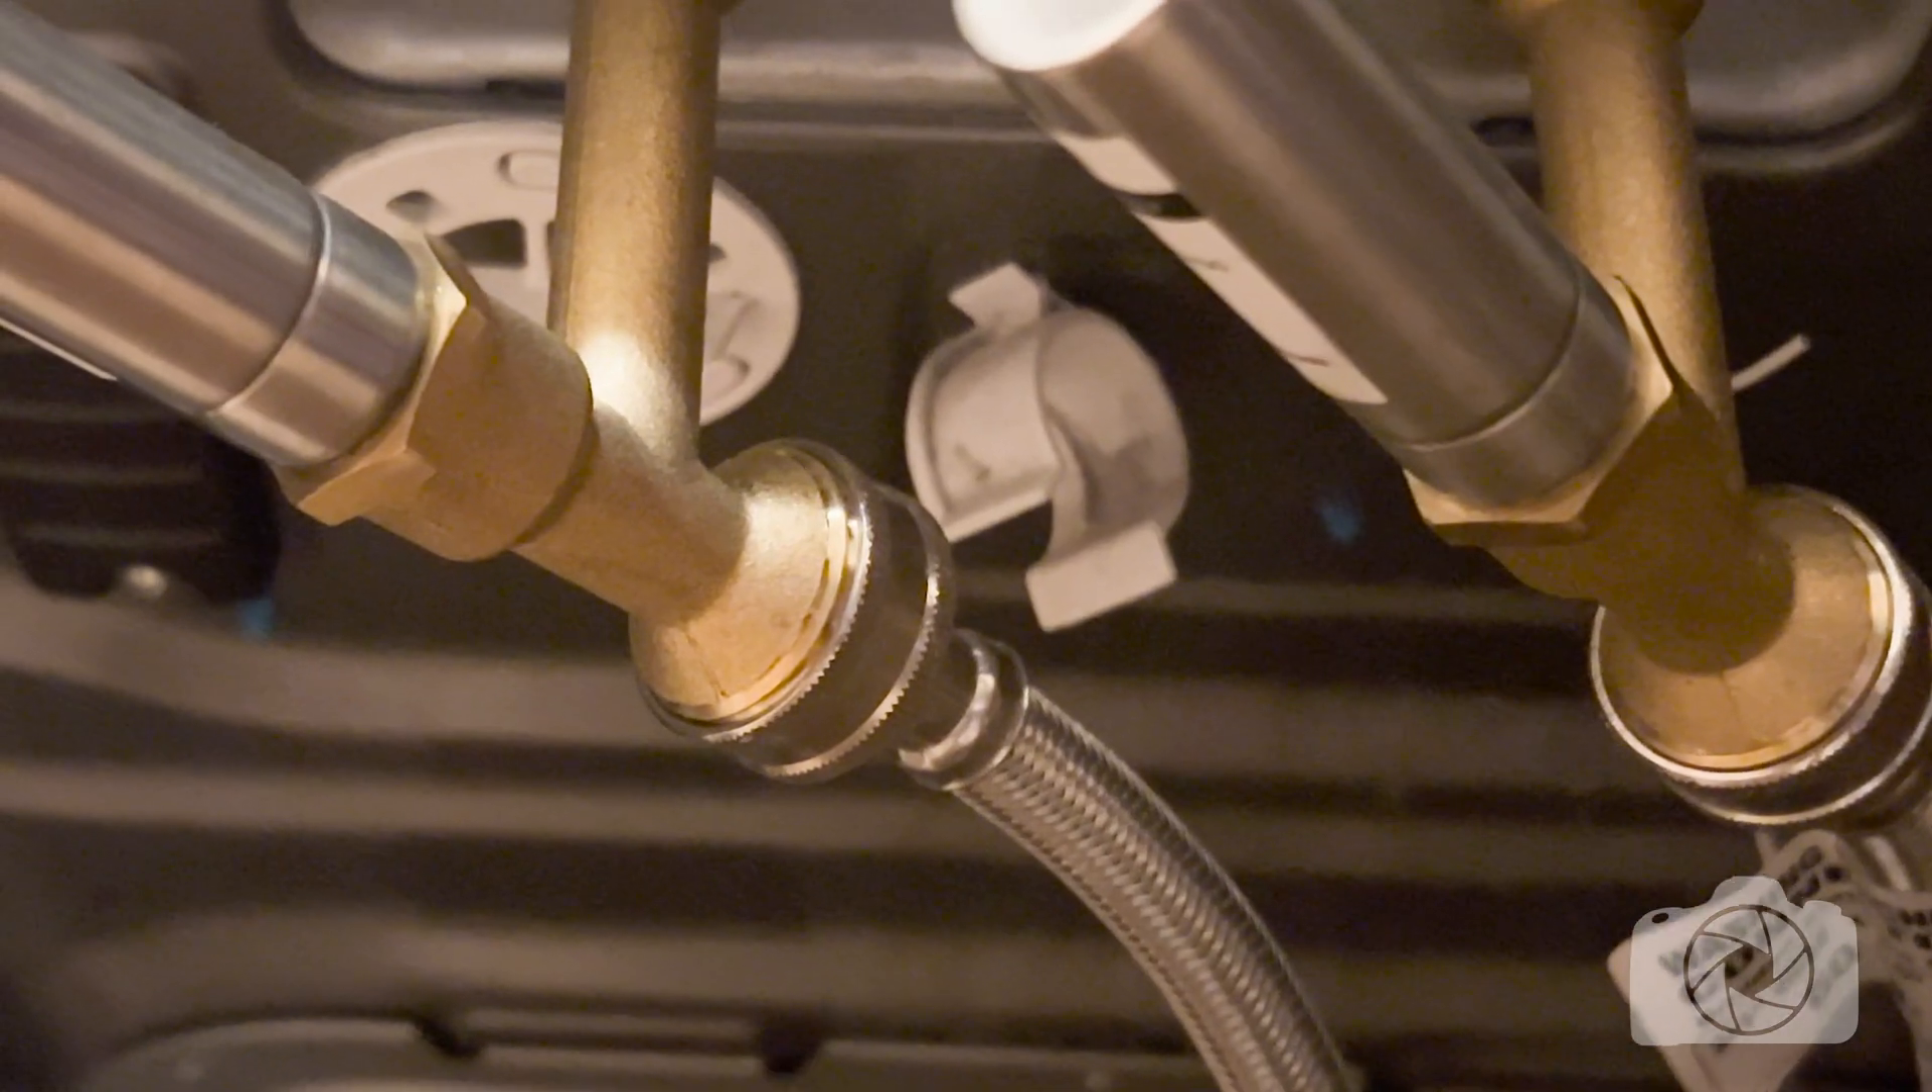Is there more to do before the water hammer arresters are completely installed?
No.